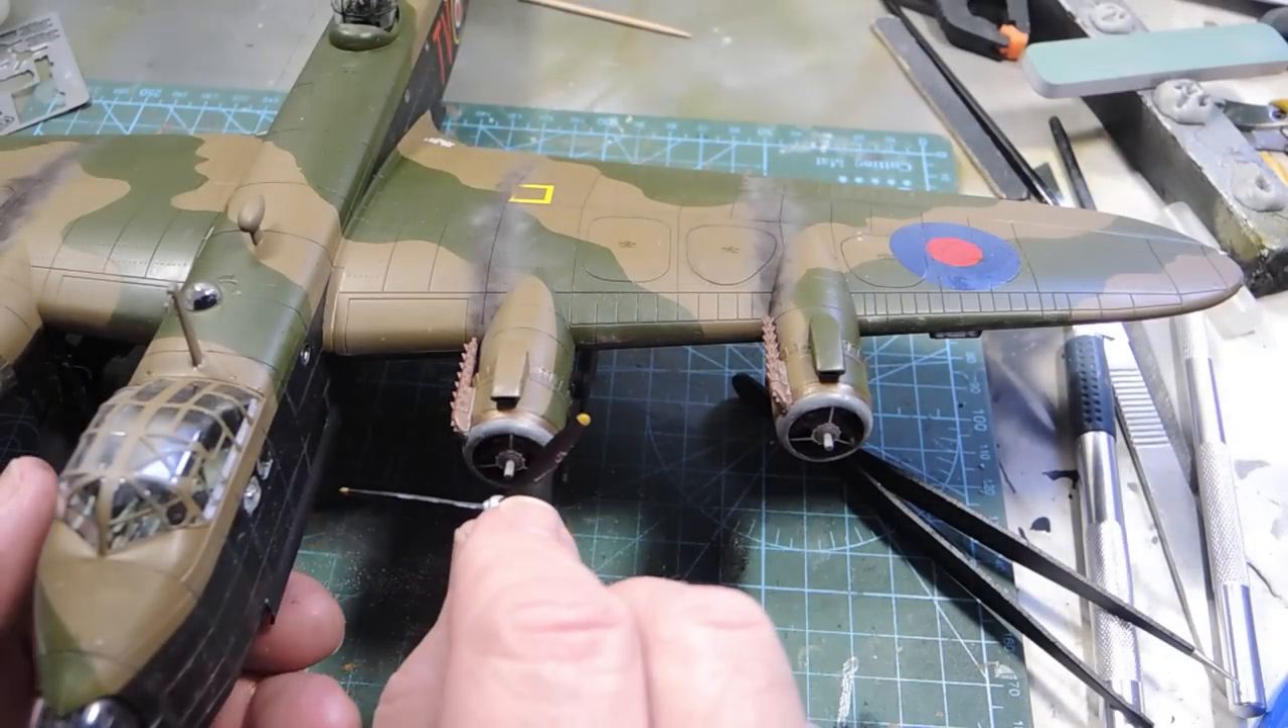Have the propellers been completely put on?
No.